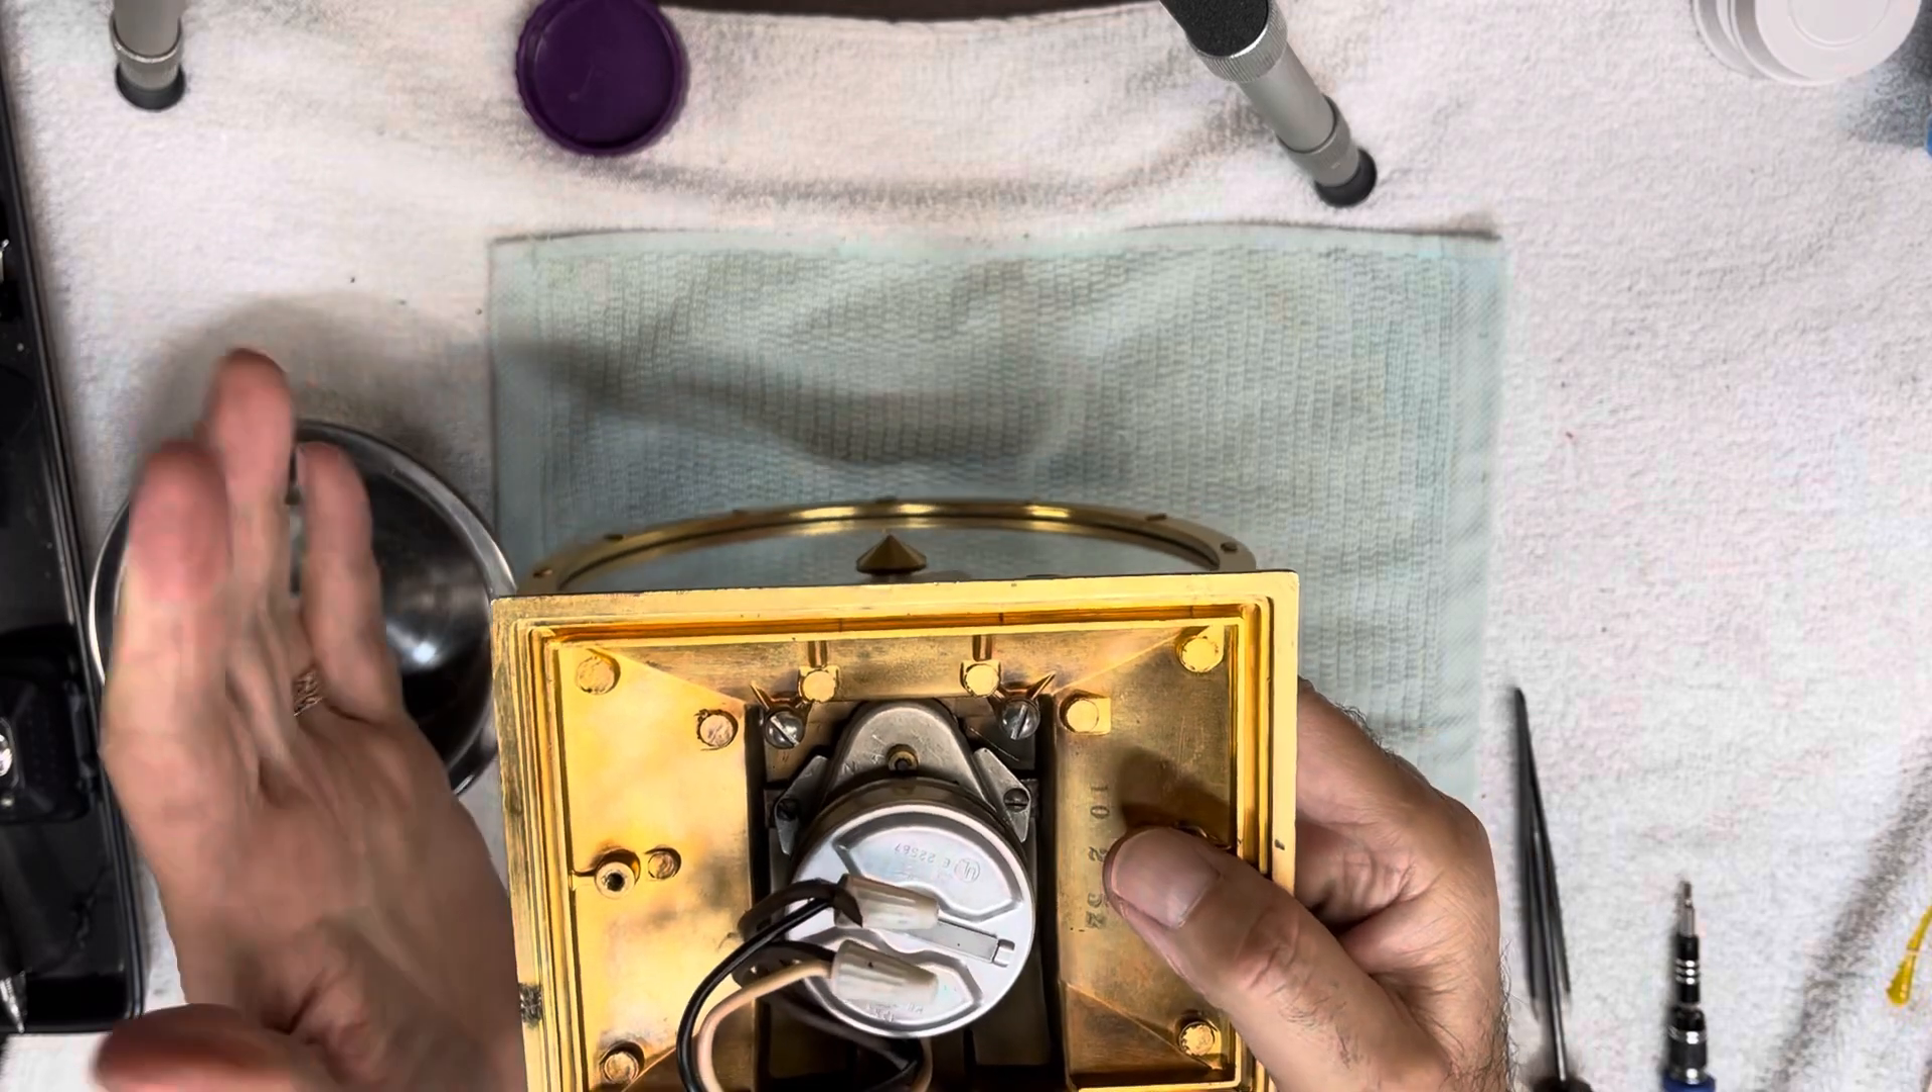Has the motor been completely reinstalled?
Yes.